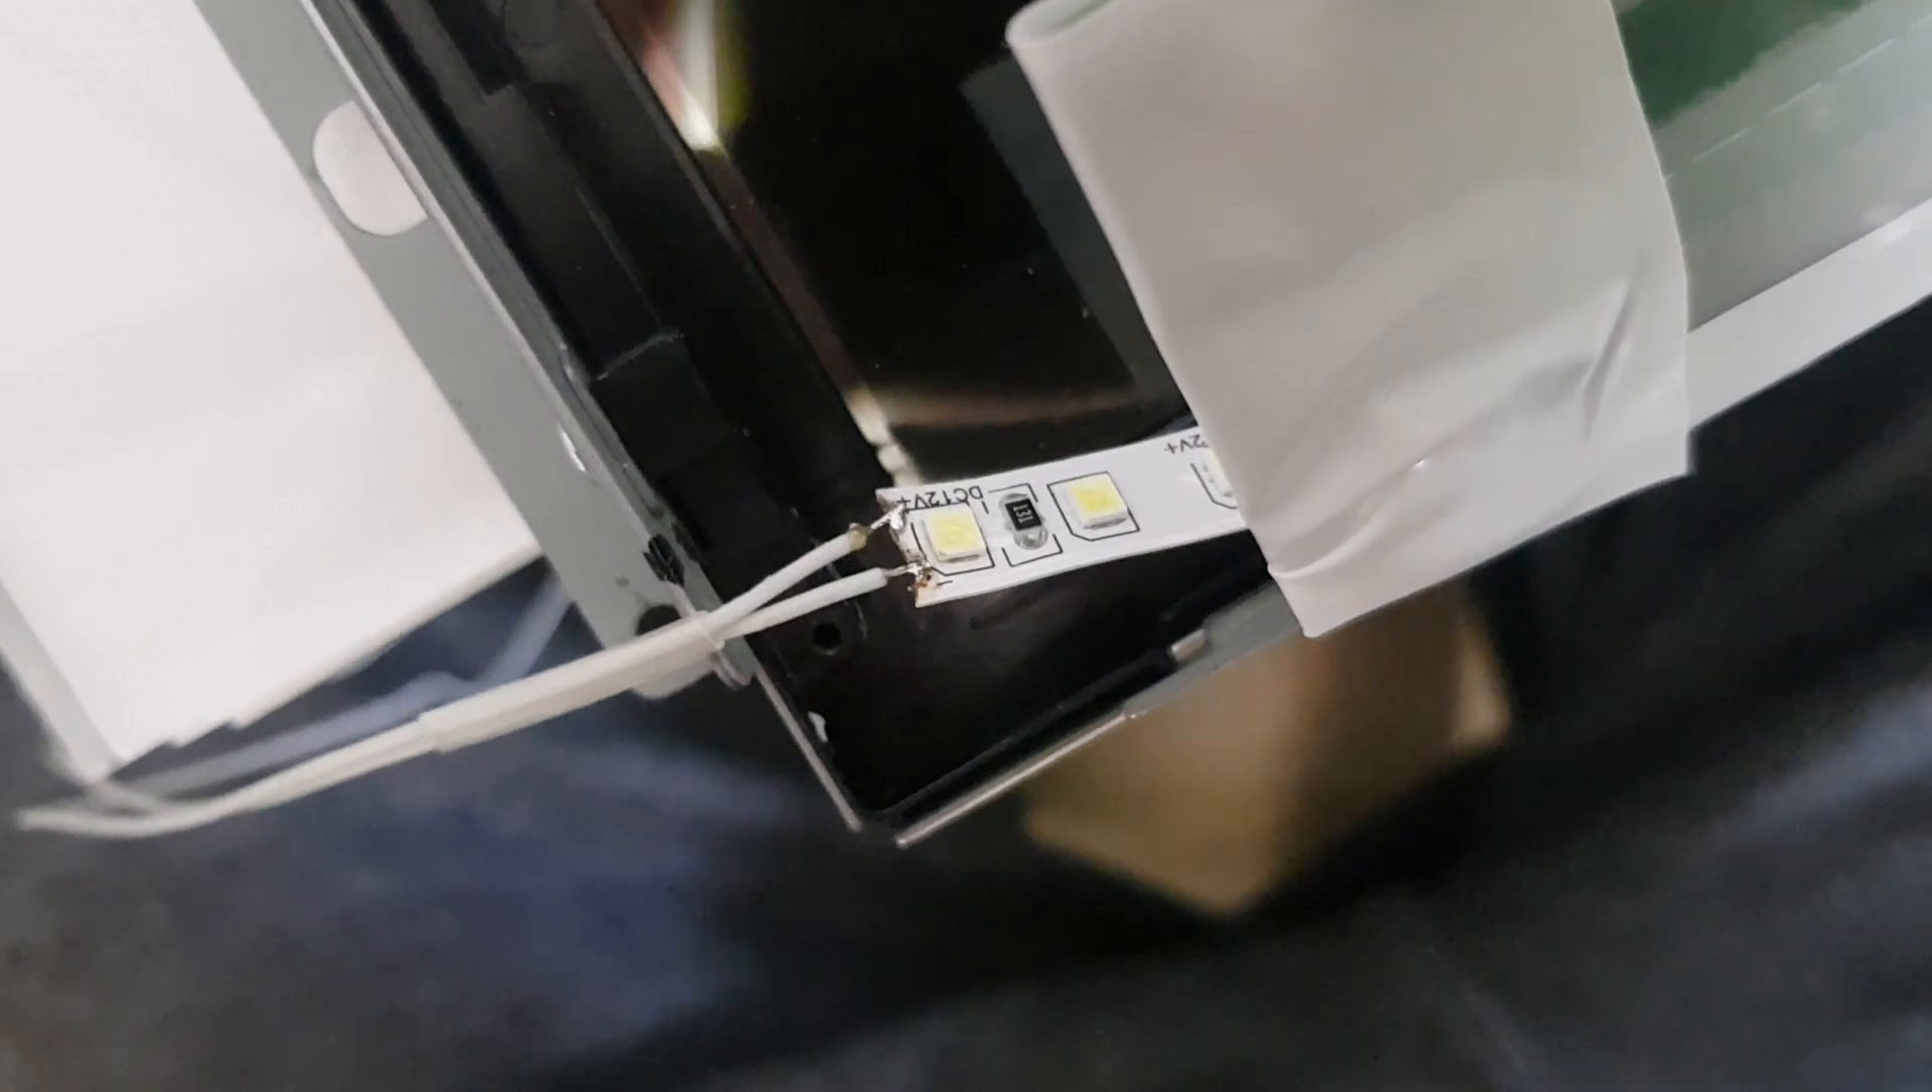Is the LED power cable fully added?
Yes.